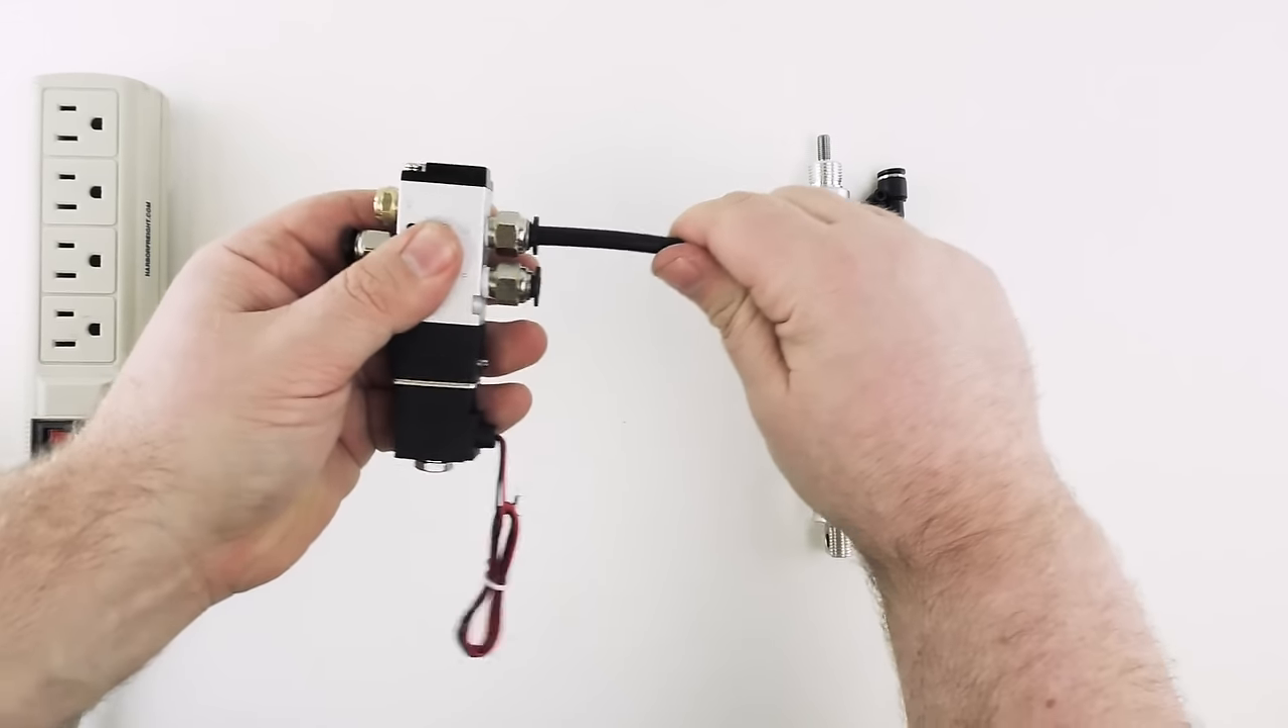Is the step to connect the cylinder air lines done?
No.